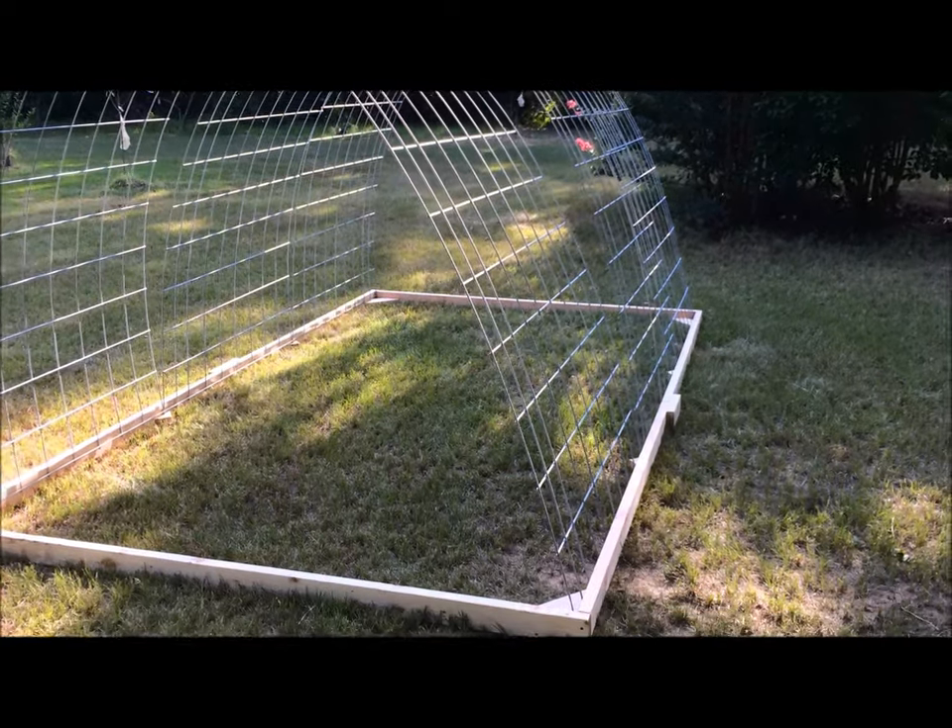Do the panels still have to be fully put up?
No.